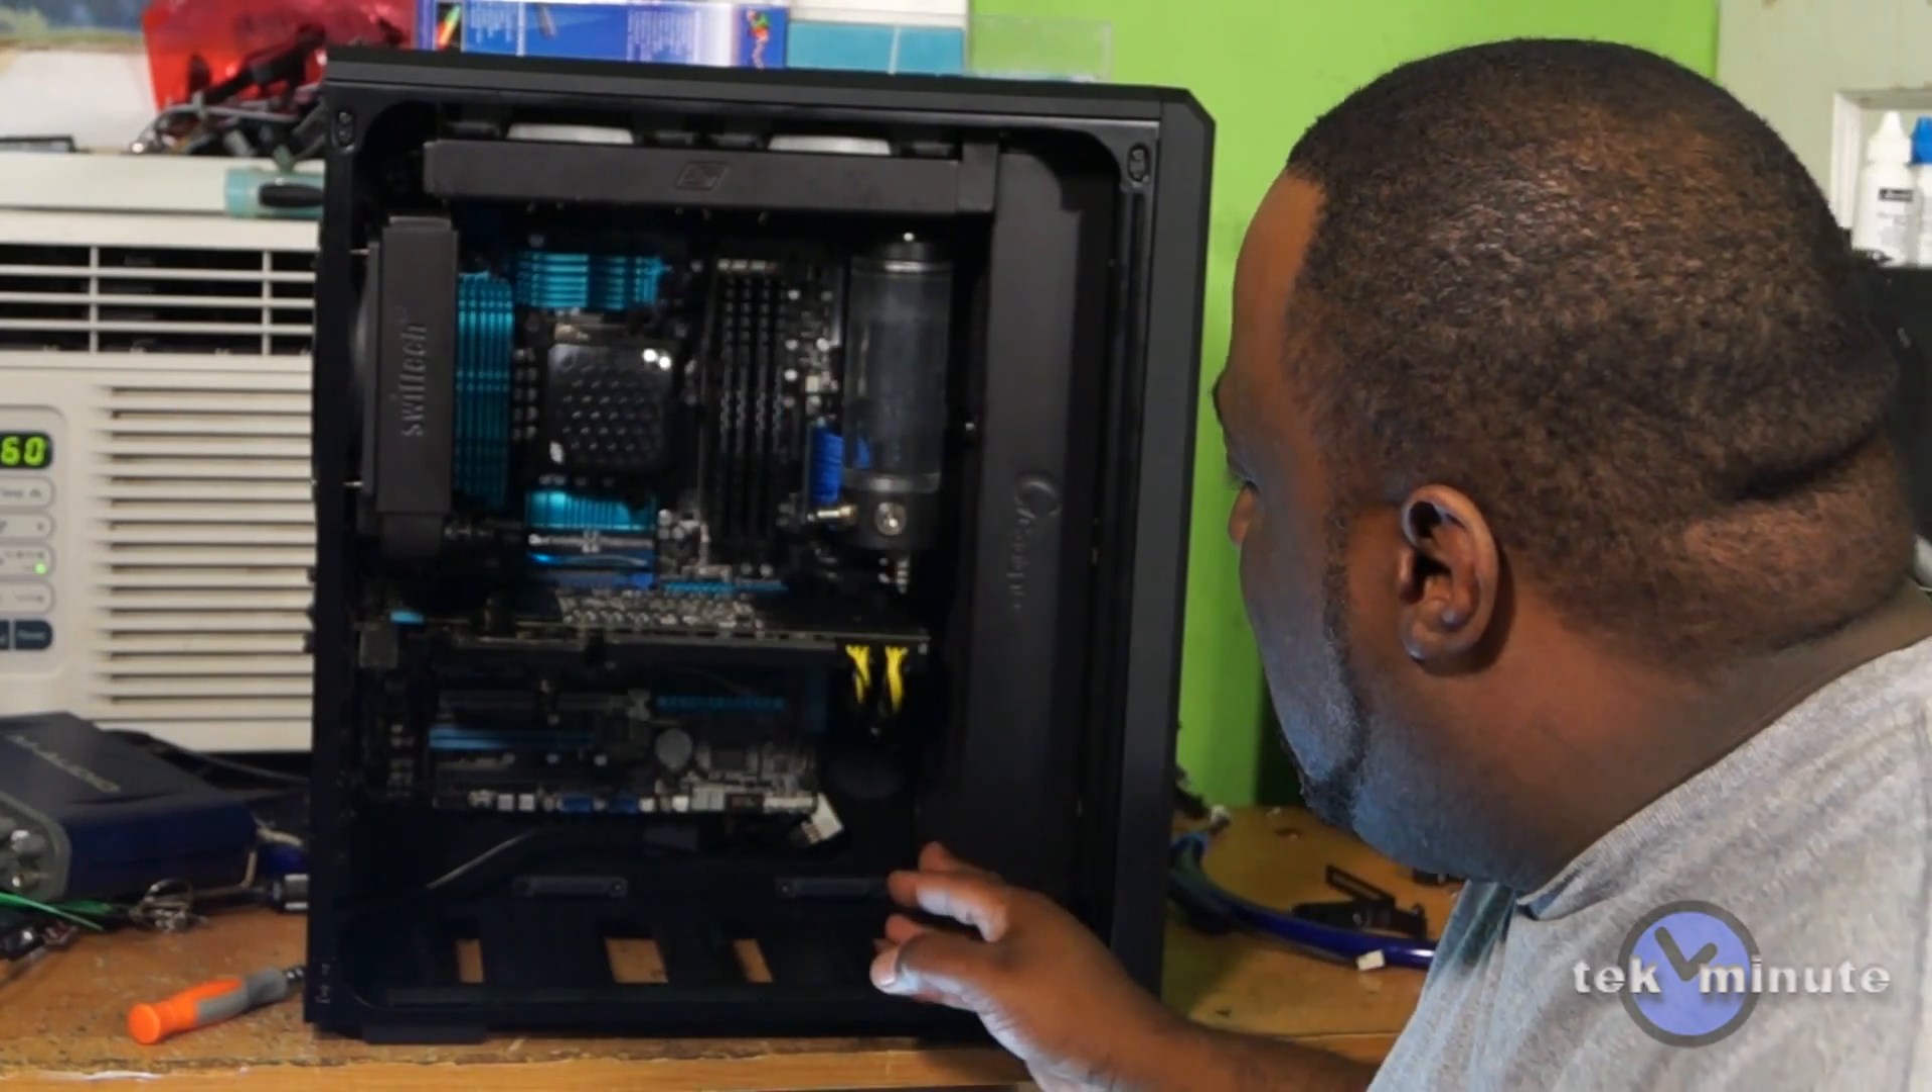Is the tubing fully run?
No.